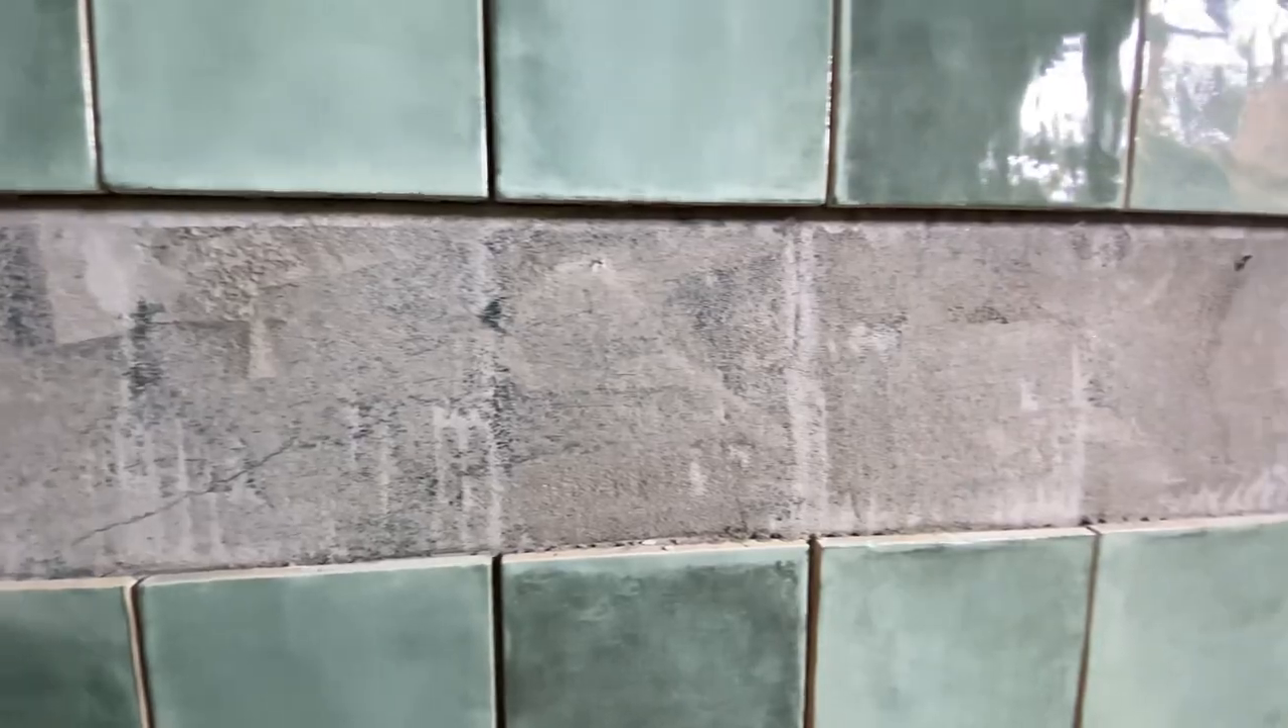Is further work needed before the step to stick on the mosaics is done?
Yes.